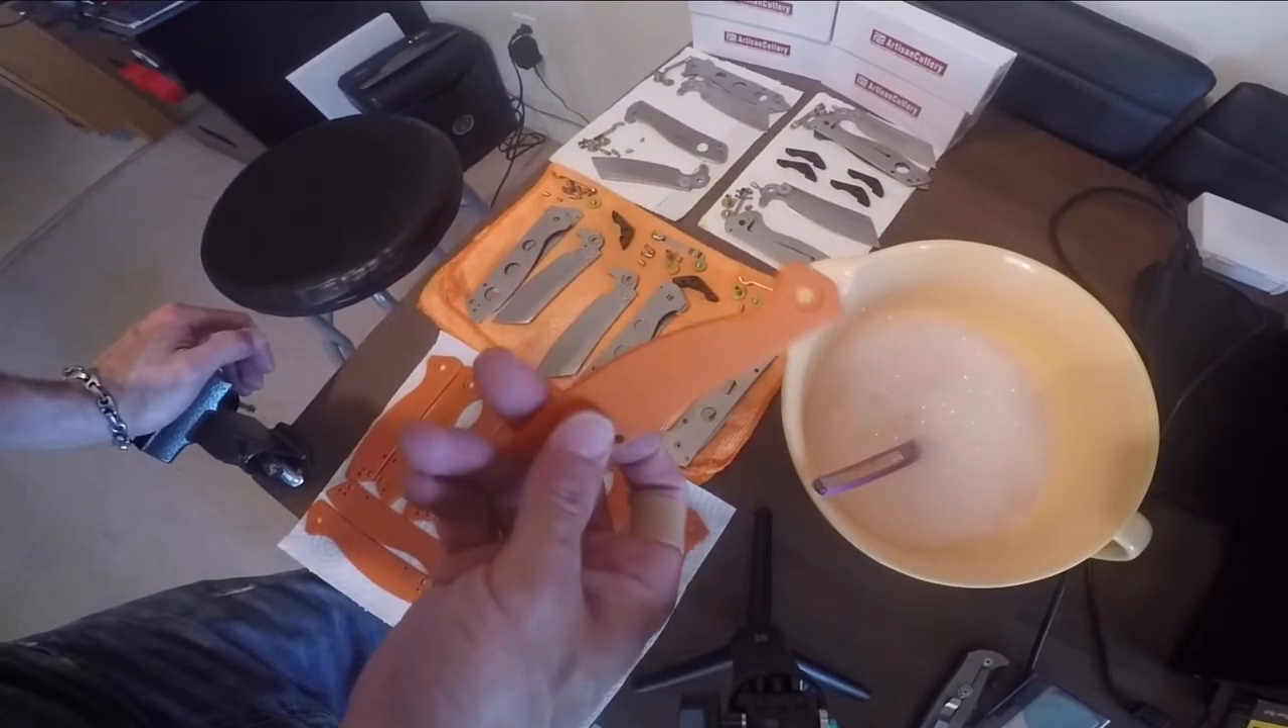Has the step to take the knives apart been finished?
Yes.